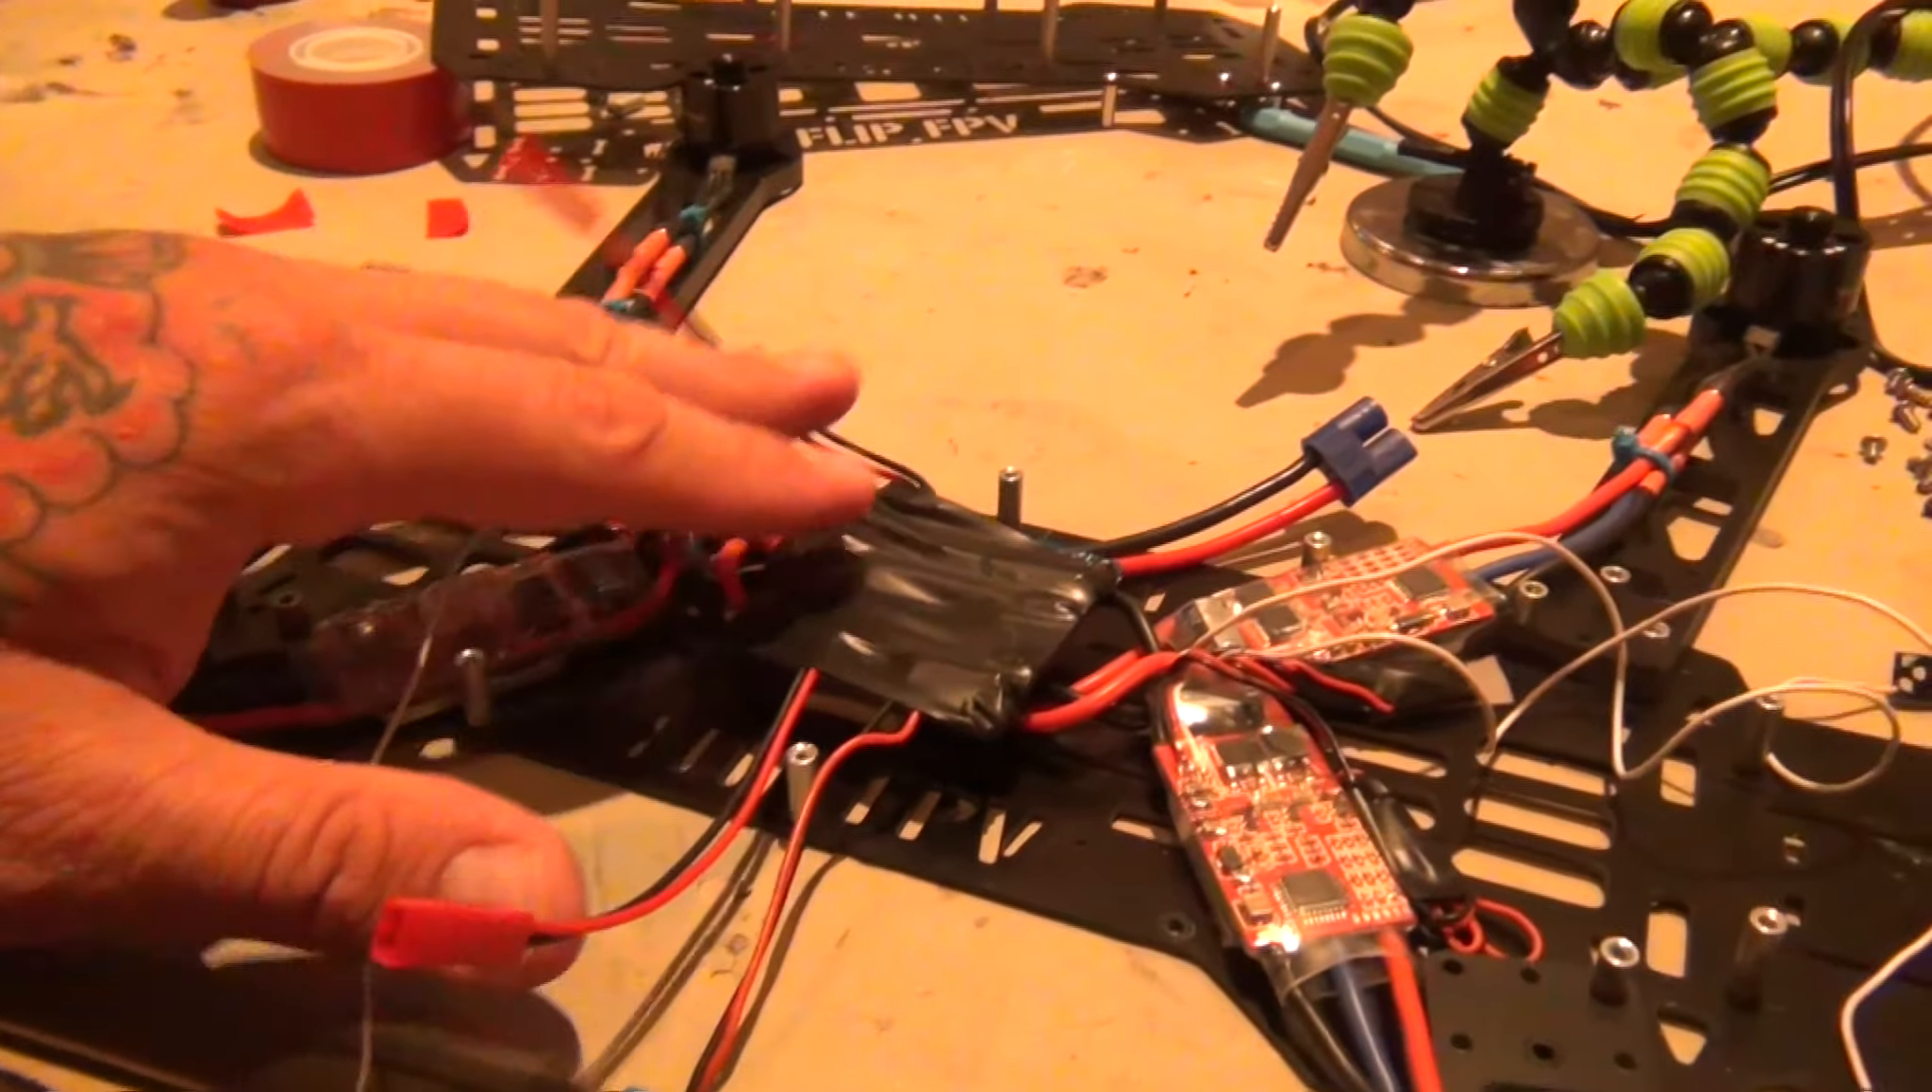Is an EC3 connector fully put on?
Yes.